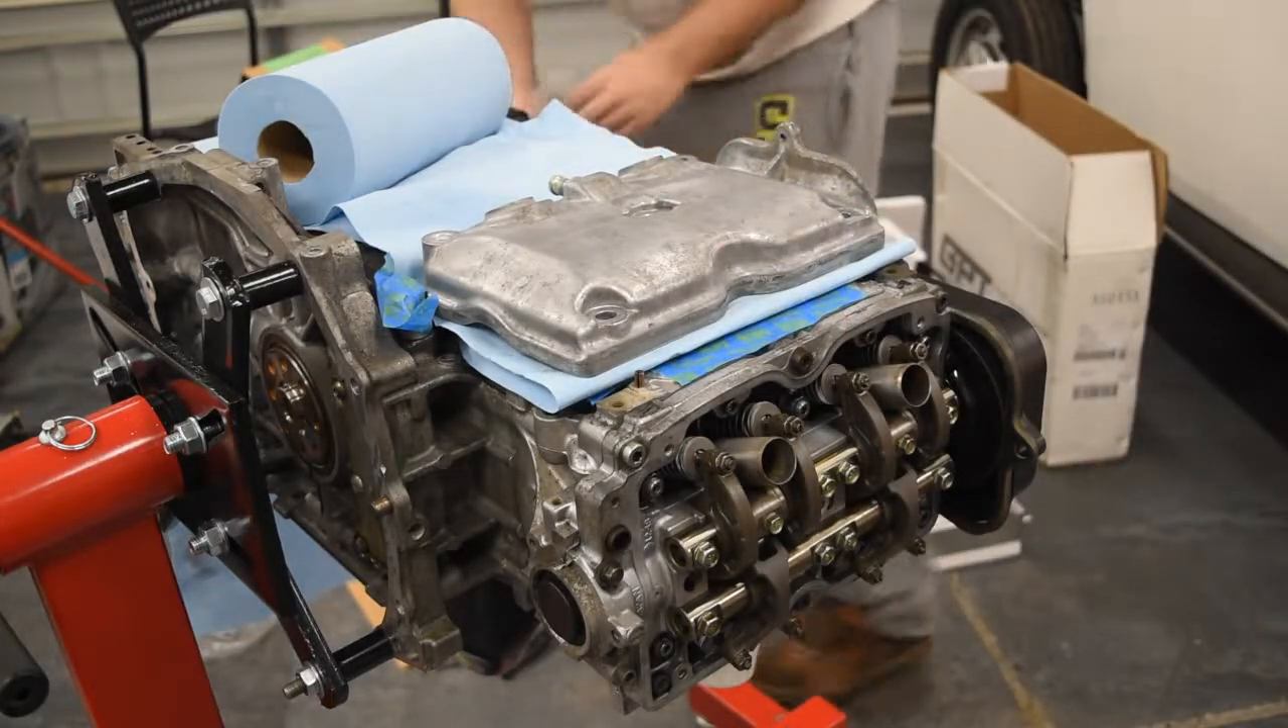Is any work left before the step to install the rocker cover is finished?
Yes.